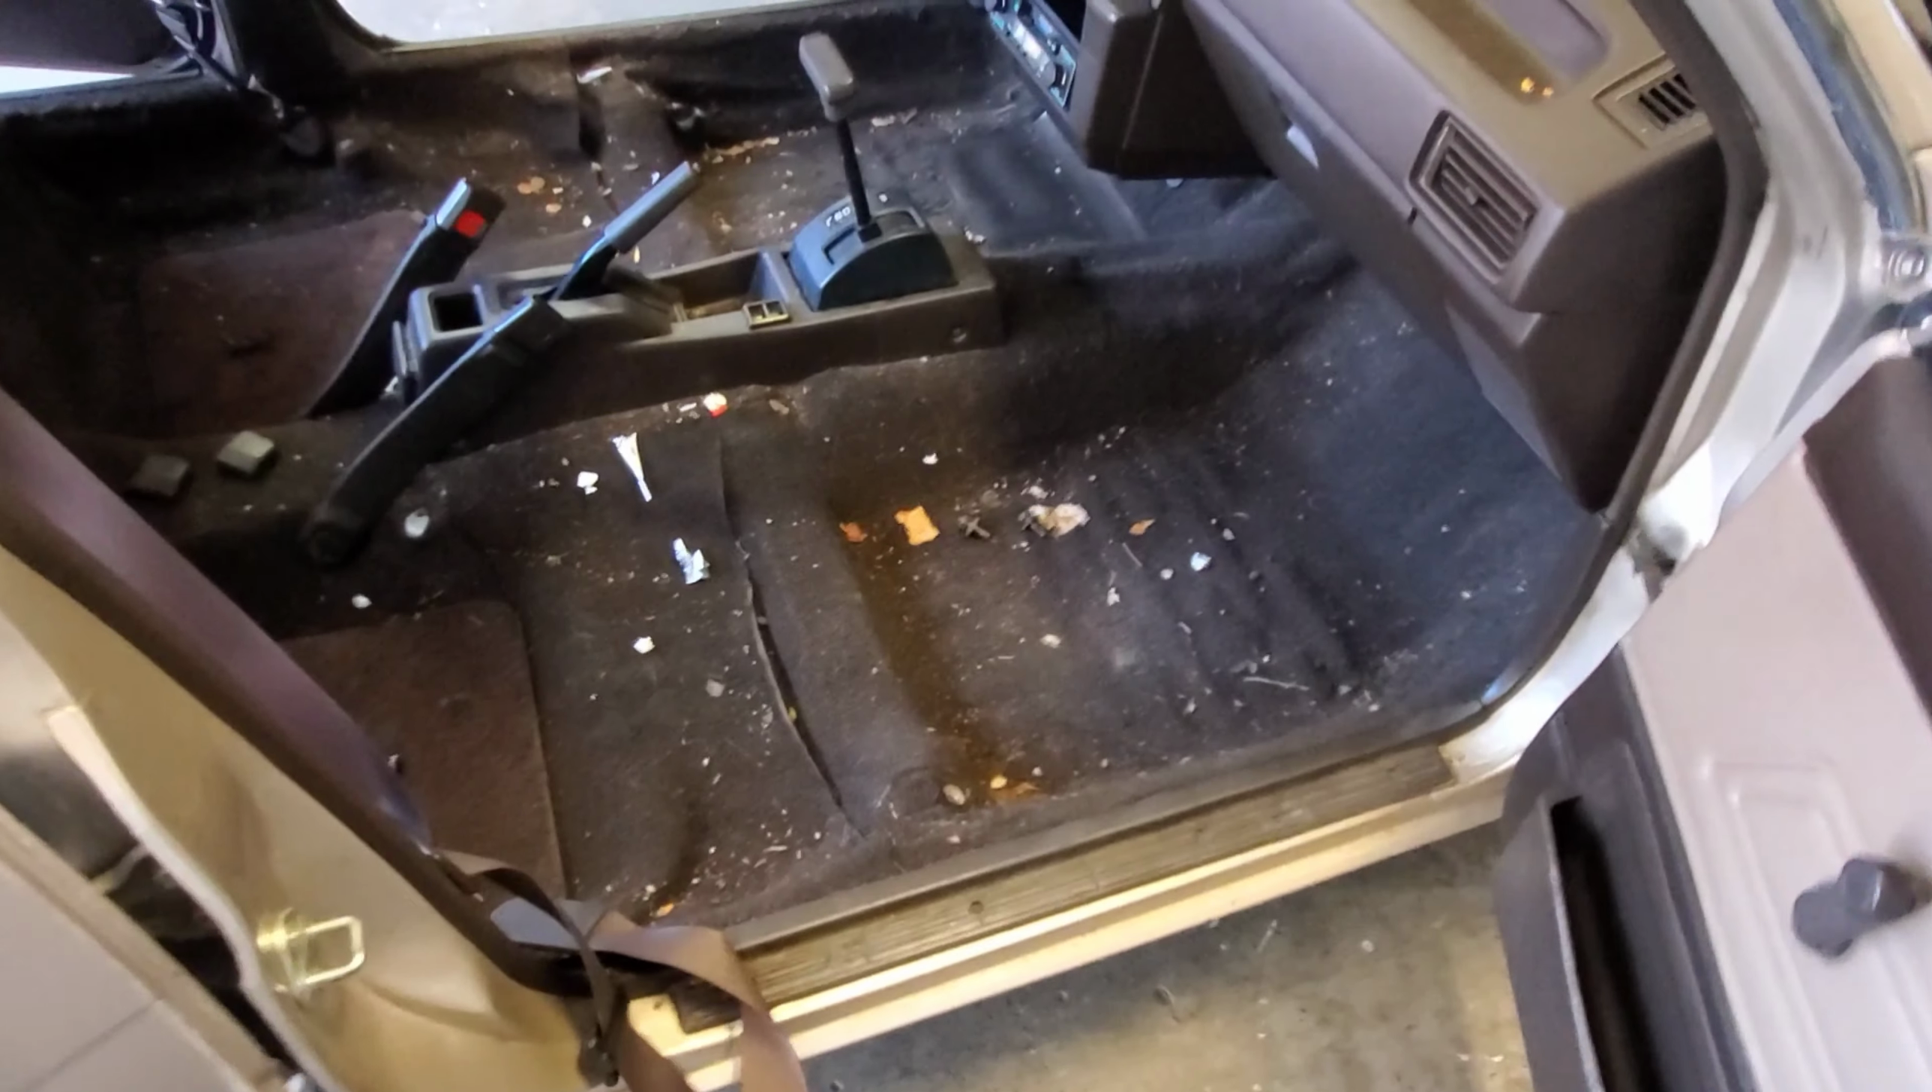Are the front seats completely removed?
Yes.